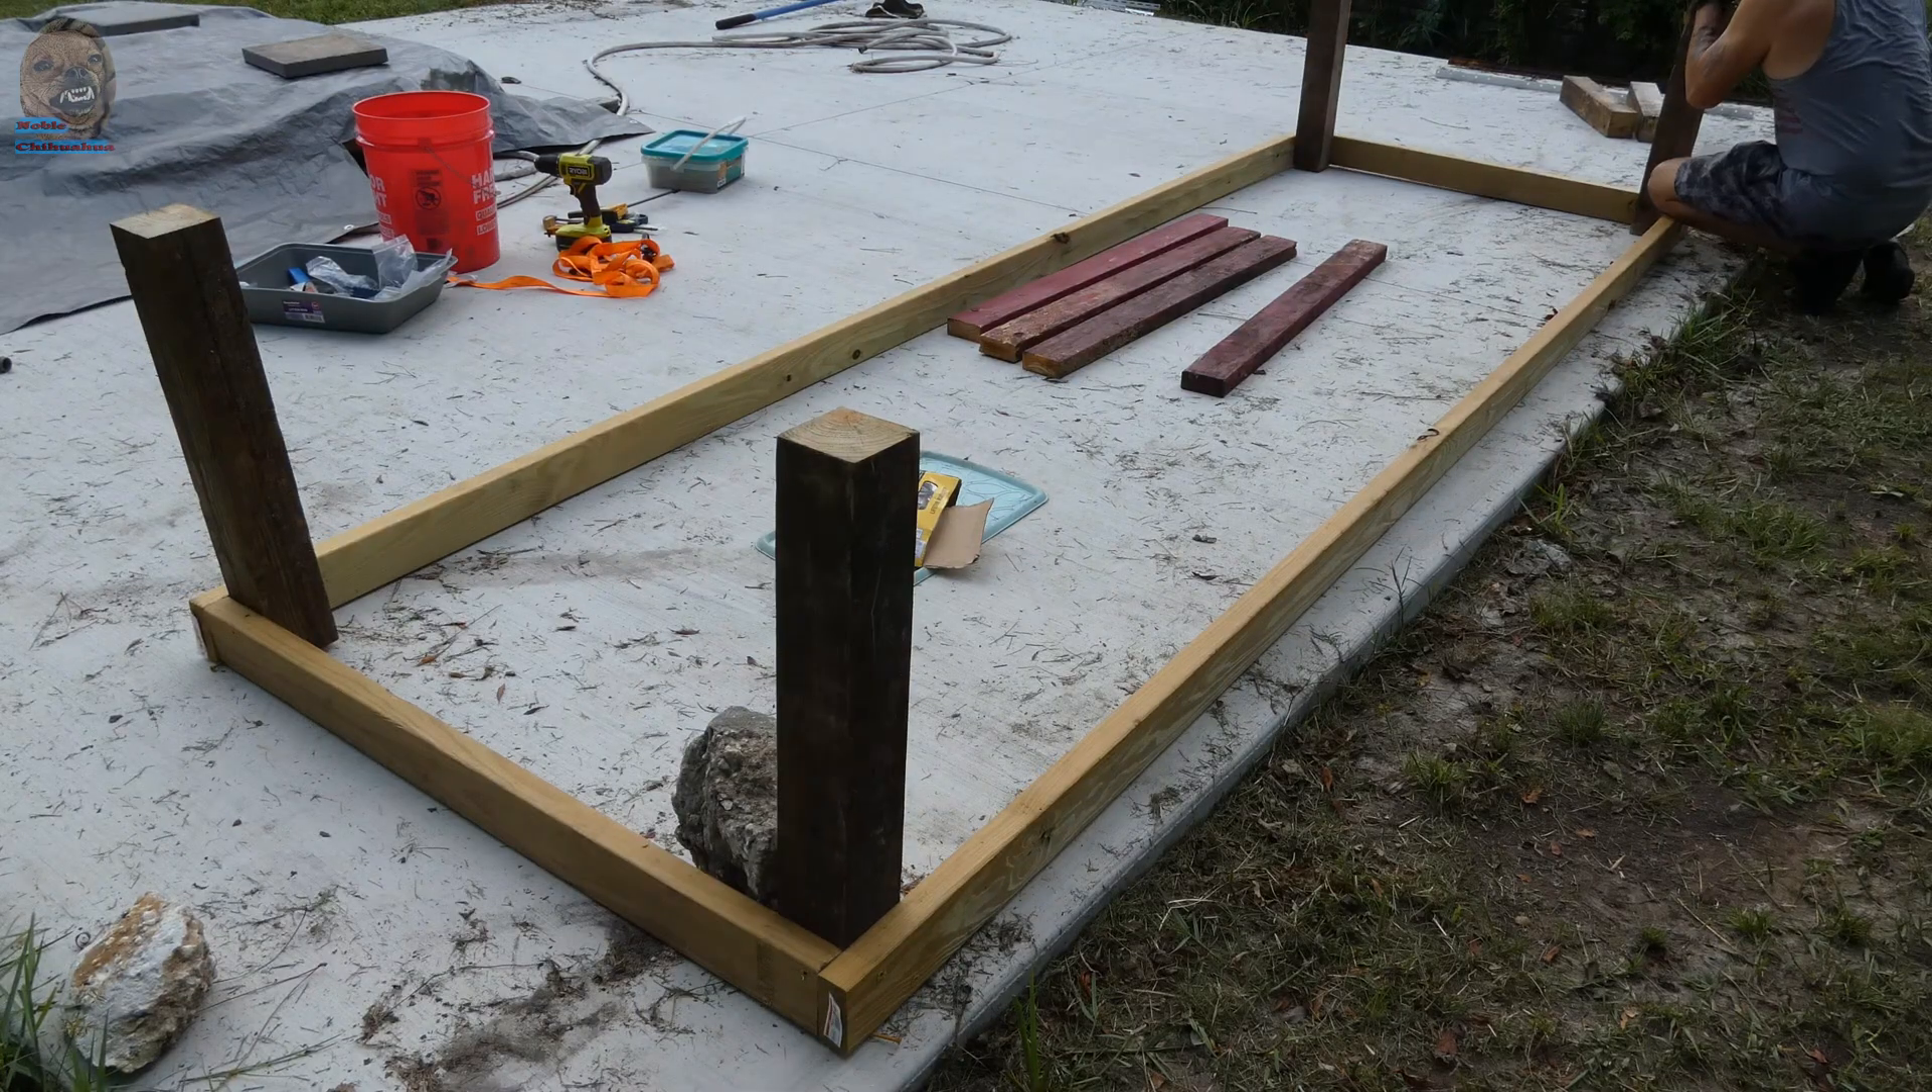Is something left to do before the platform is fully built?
Yes.